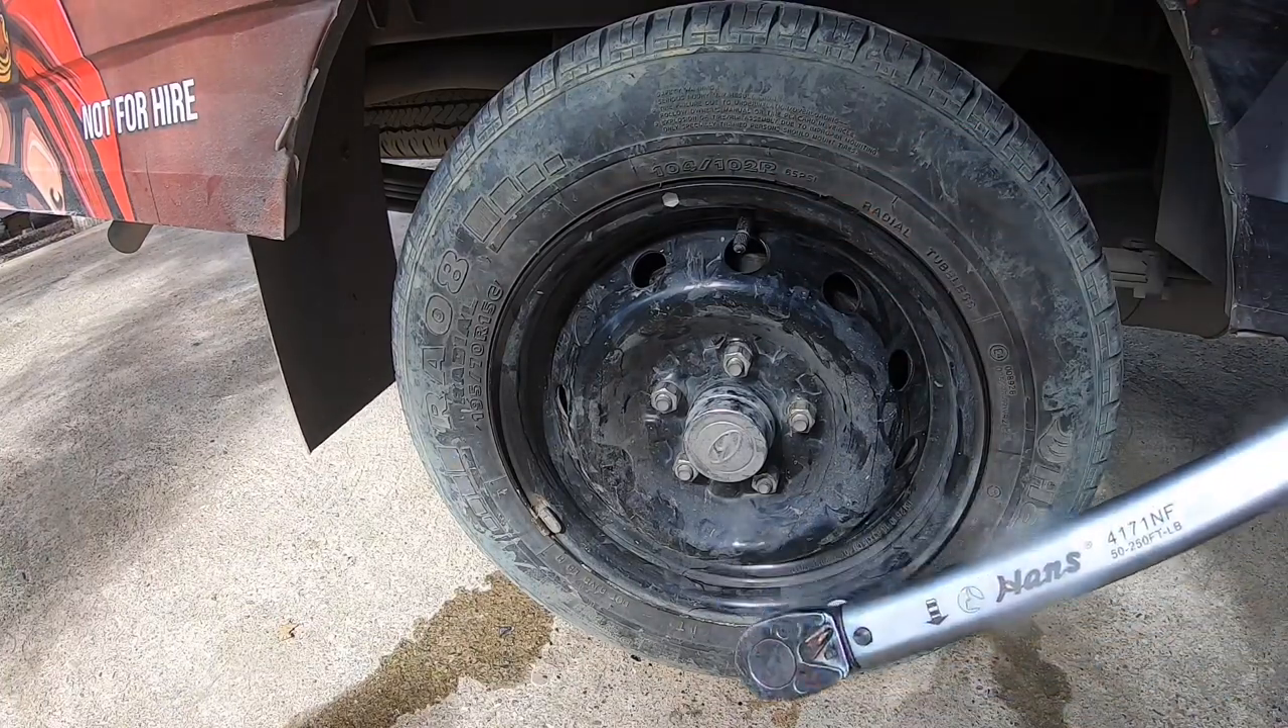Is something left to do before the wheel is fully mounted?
No.